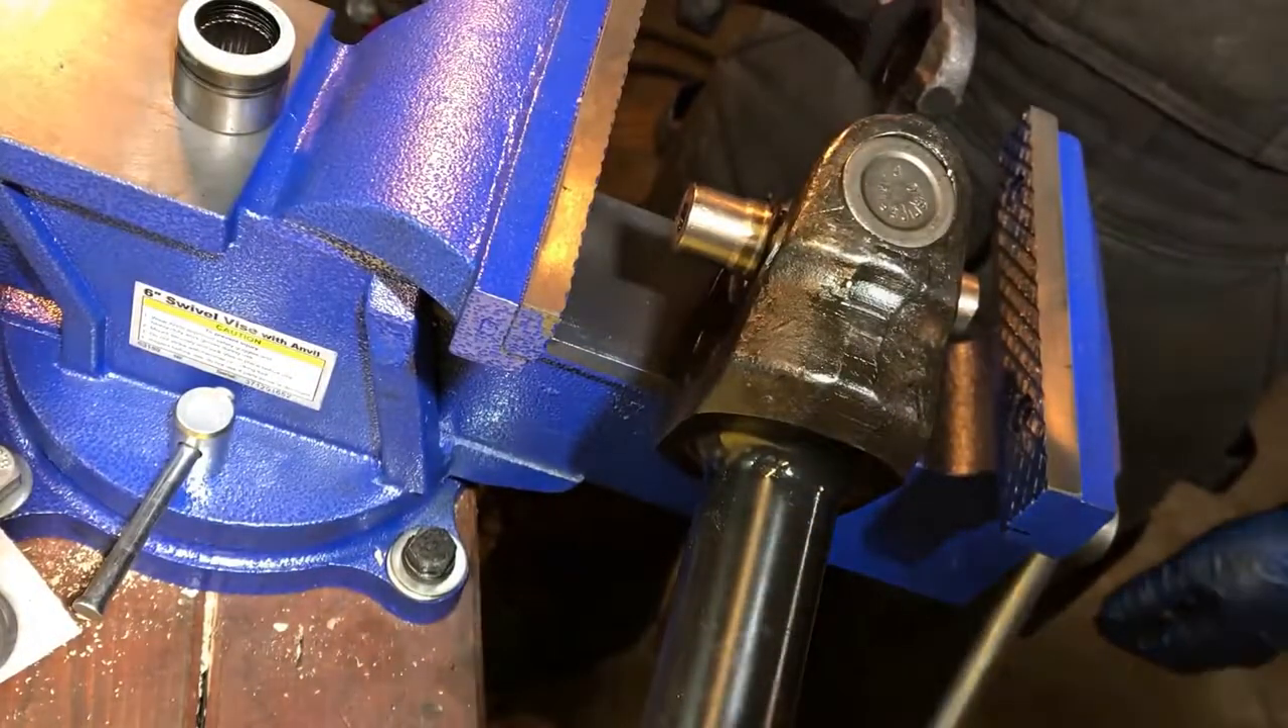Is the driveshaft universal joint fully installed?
No.